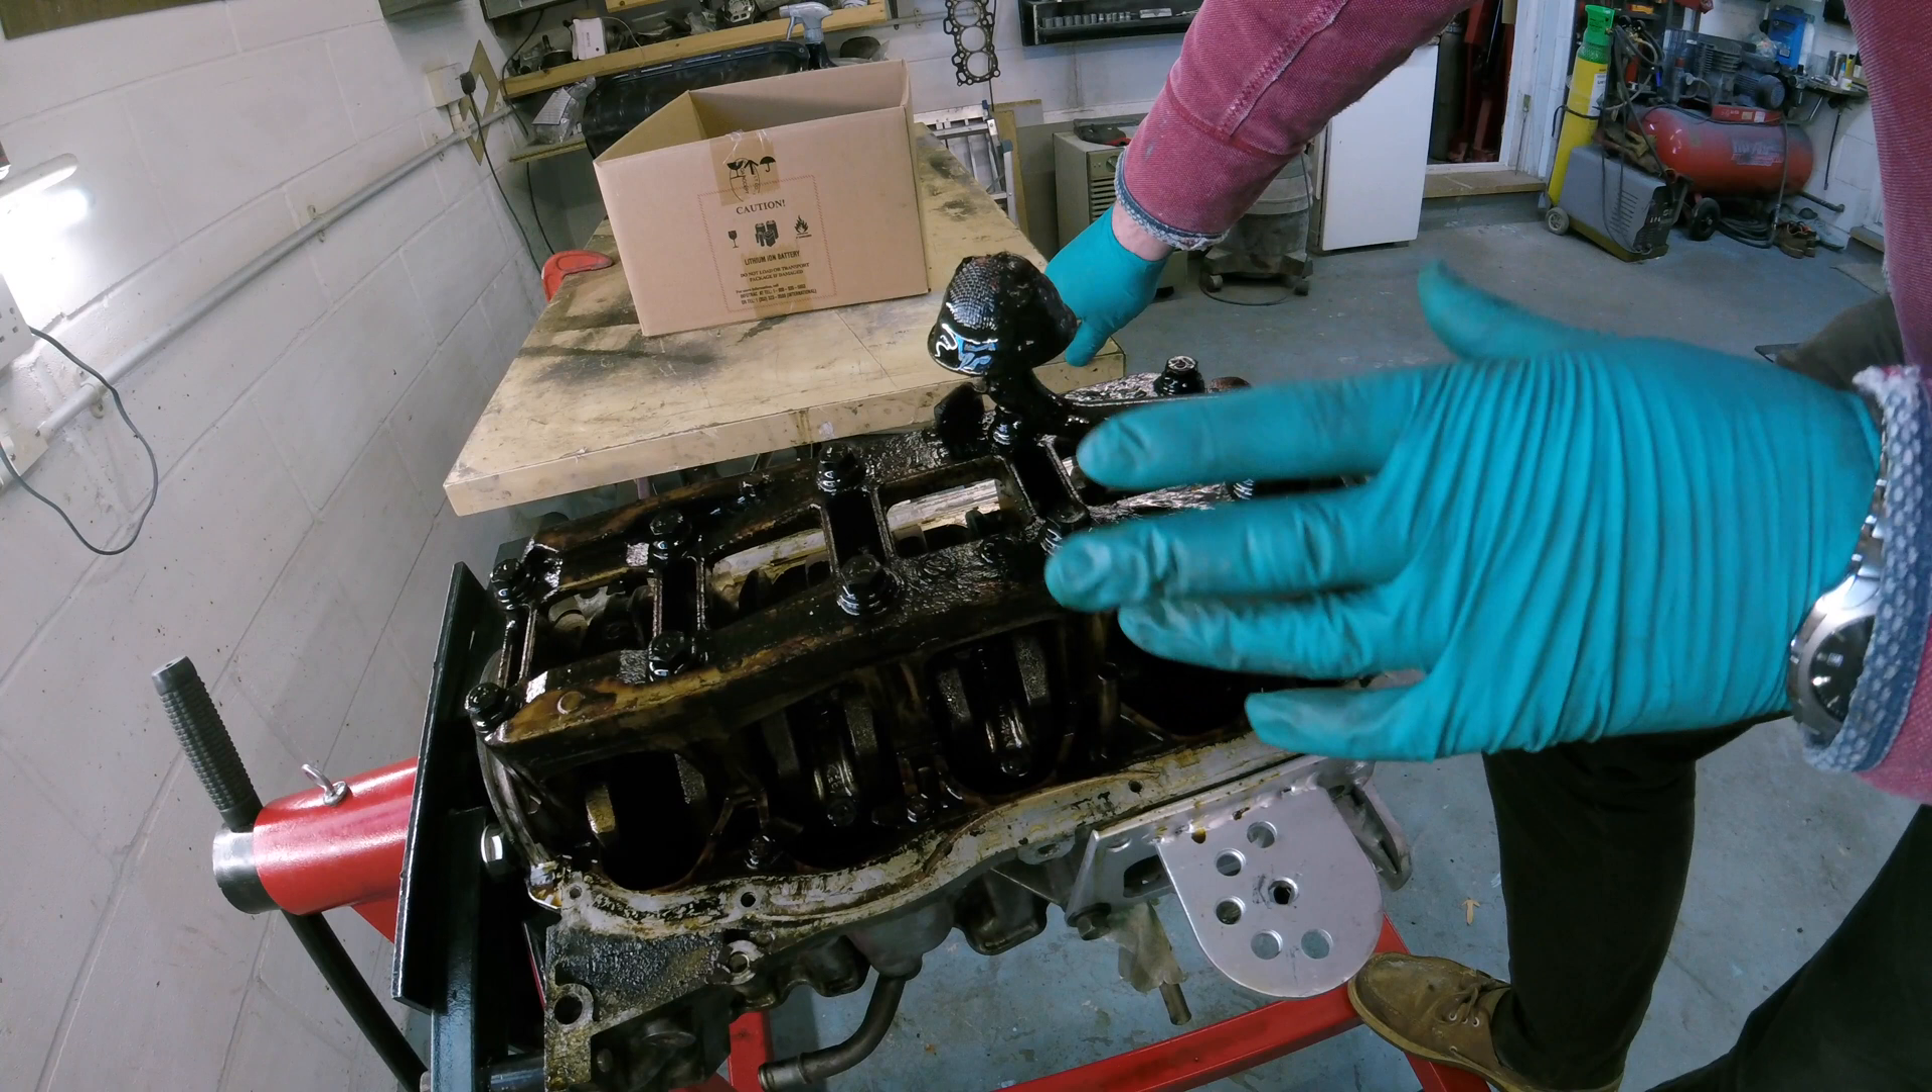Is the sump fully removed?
Yes.